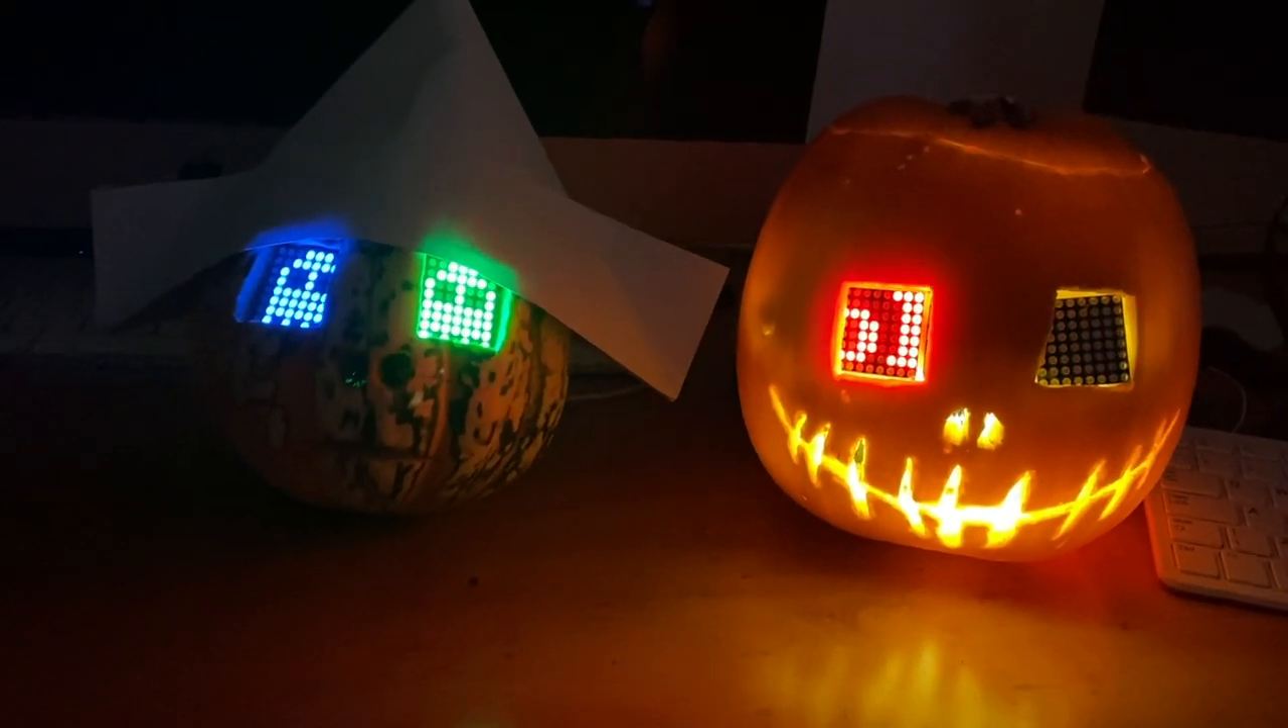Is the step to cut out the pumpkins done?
Yes.